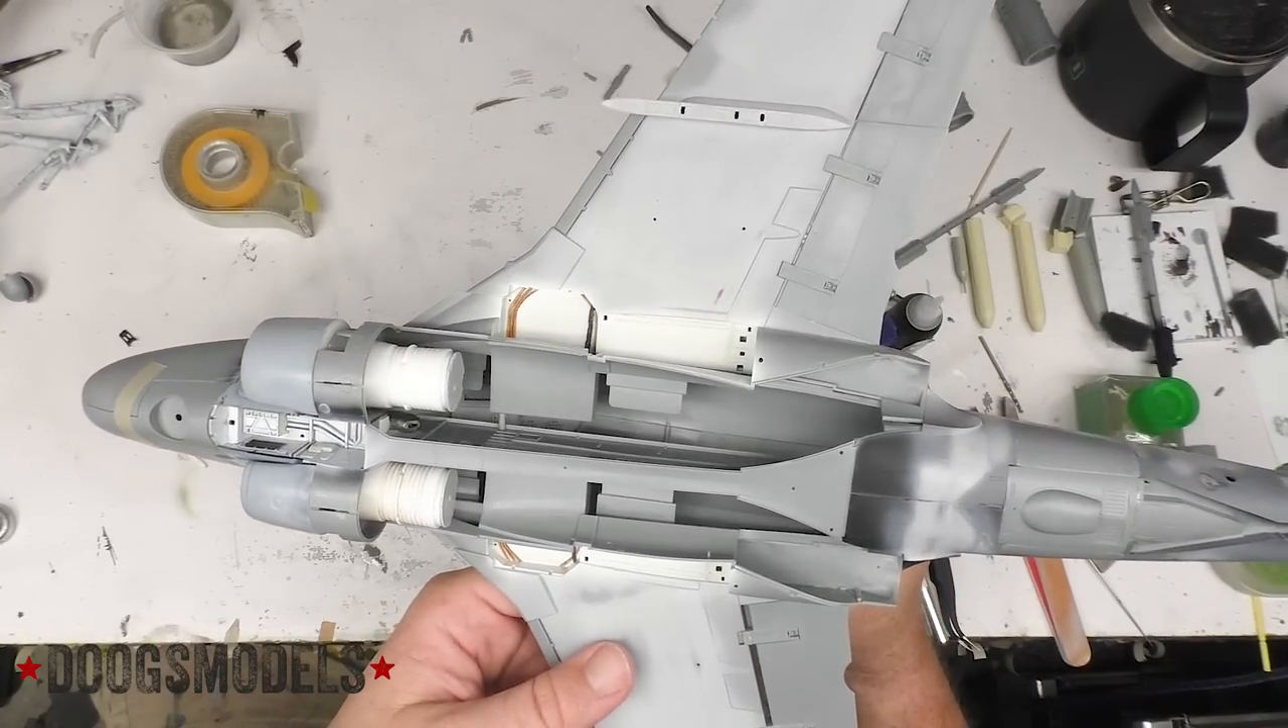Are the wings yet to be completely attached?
No.